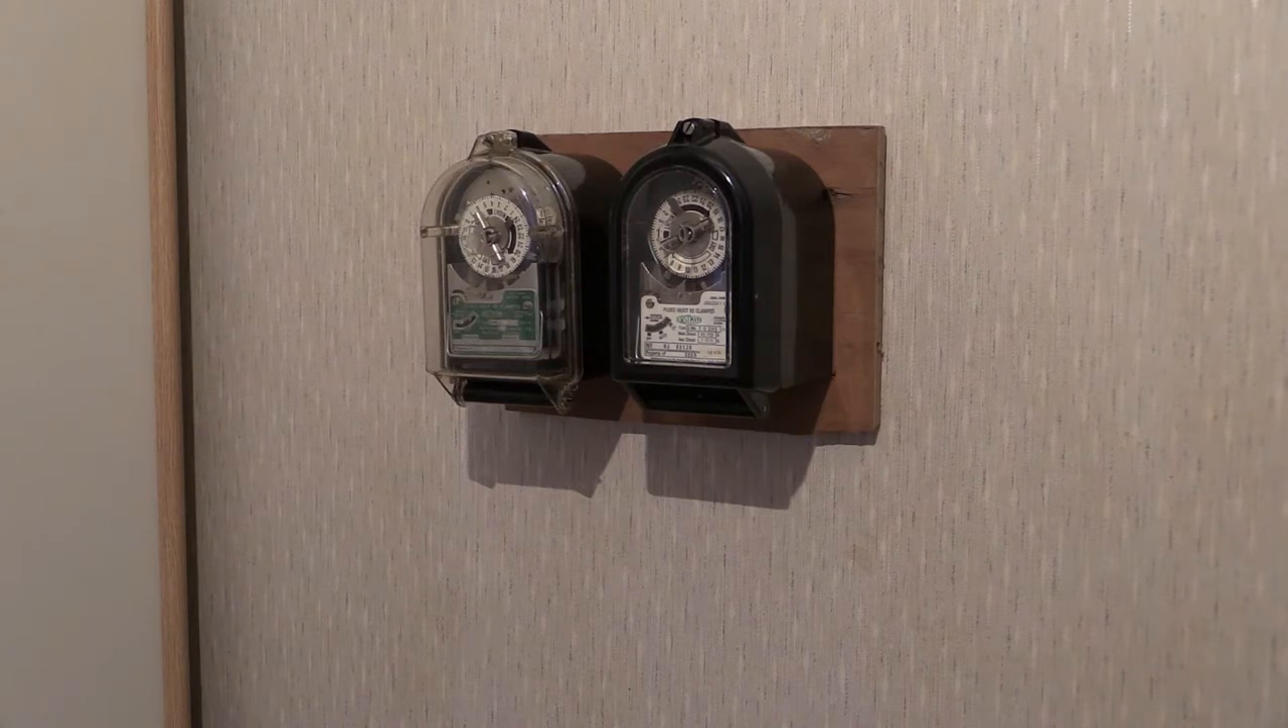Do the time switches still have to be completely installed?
No.